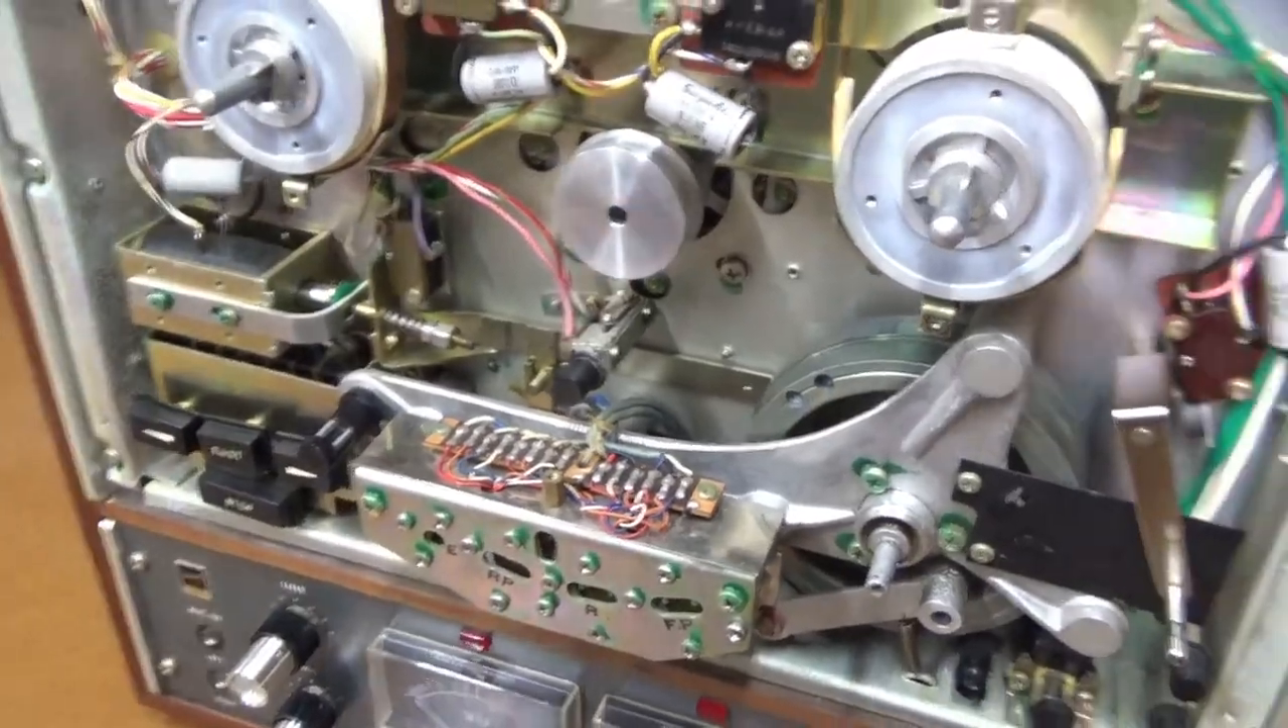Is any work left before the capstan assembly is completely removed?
Yes.